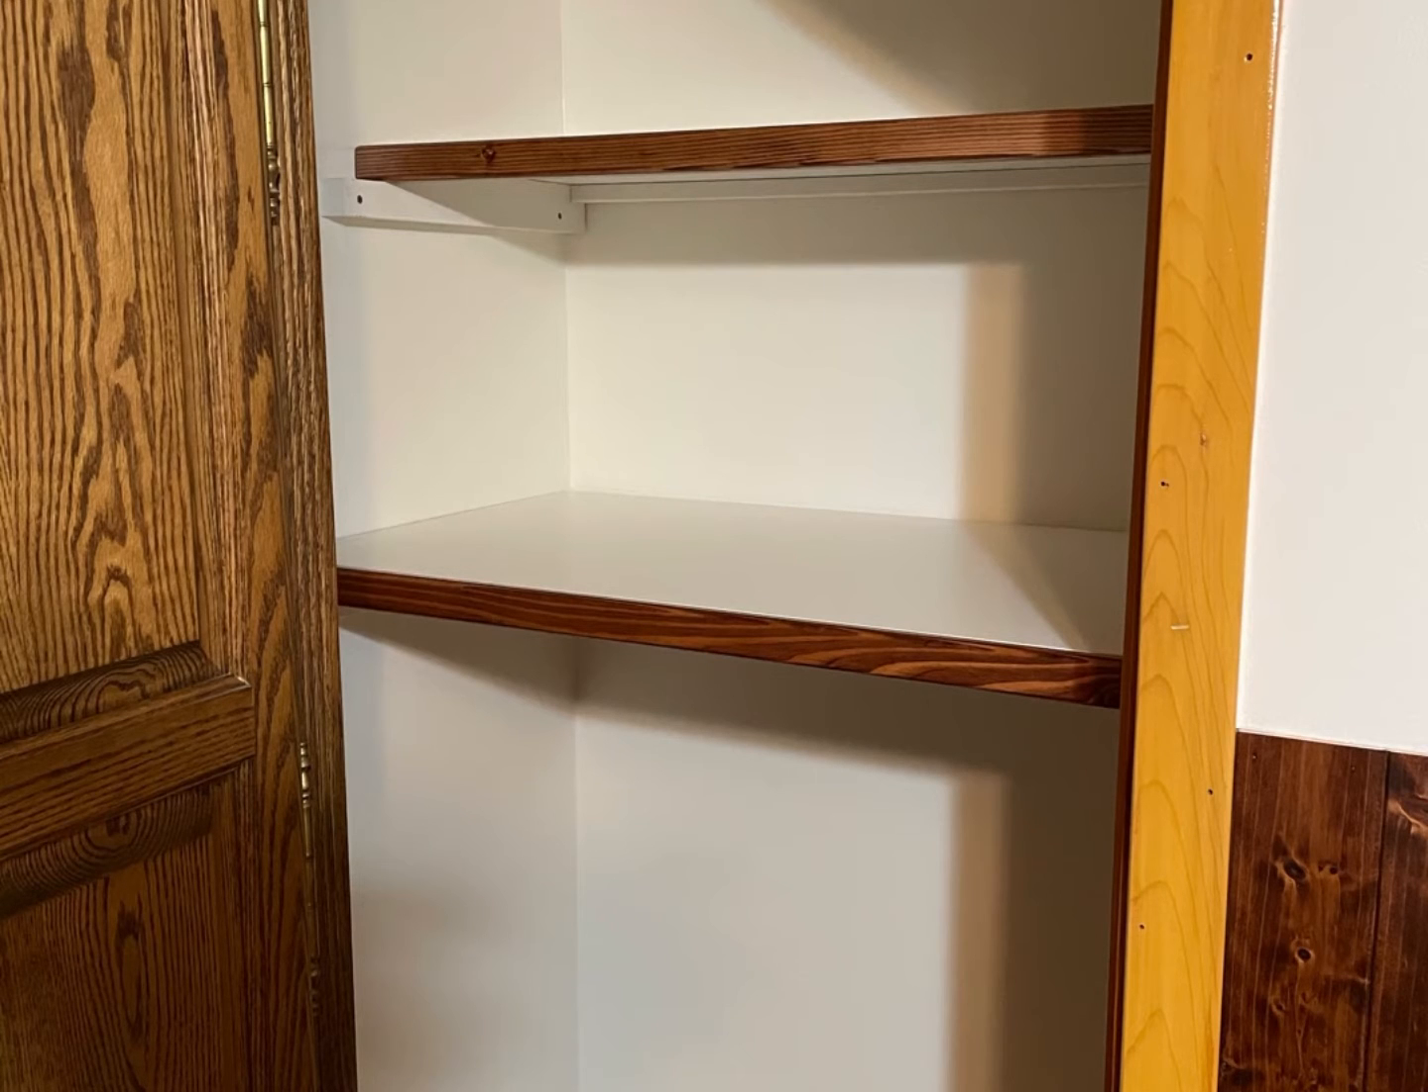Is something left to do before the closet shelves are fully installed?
No.